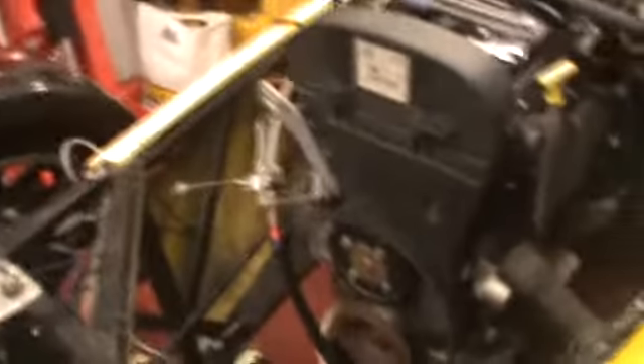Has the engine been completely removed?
No.